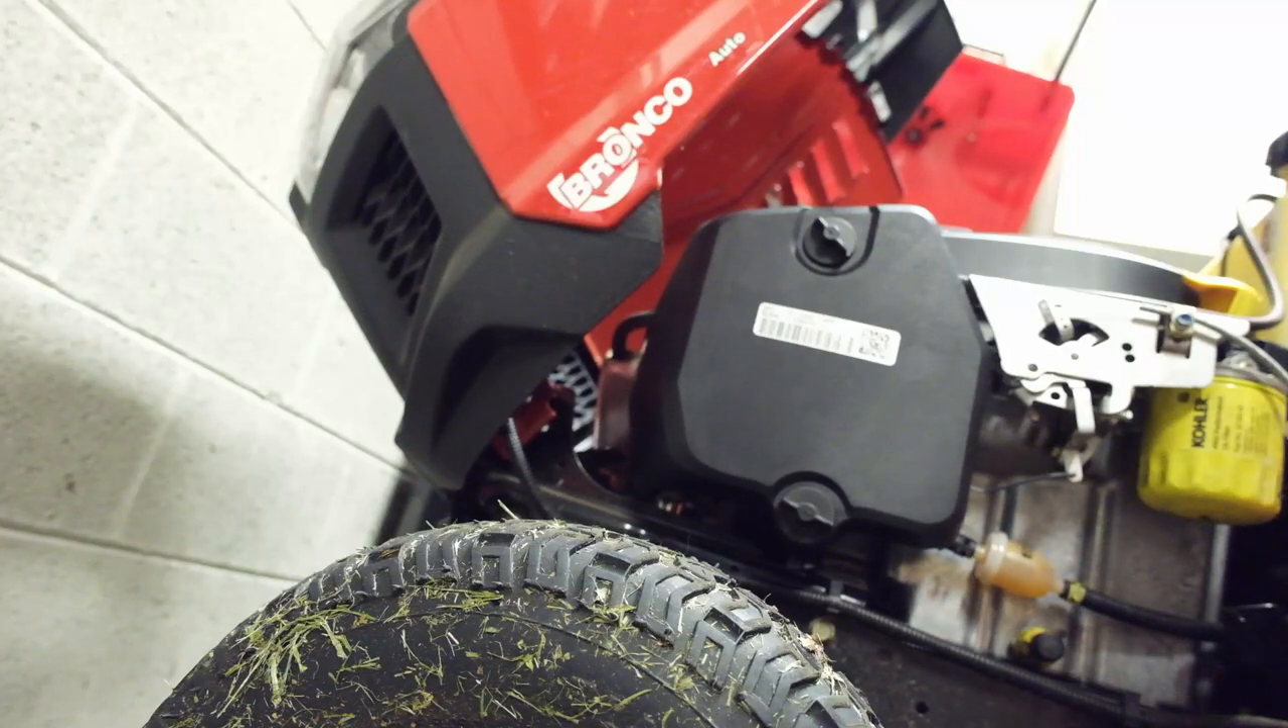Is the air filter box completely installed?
Yes.